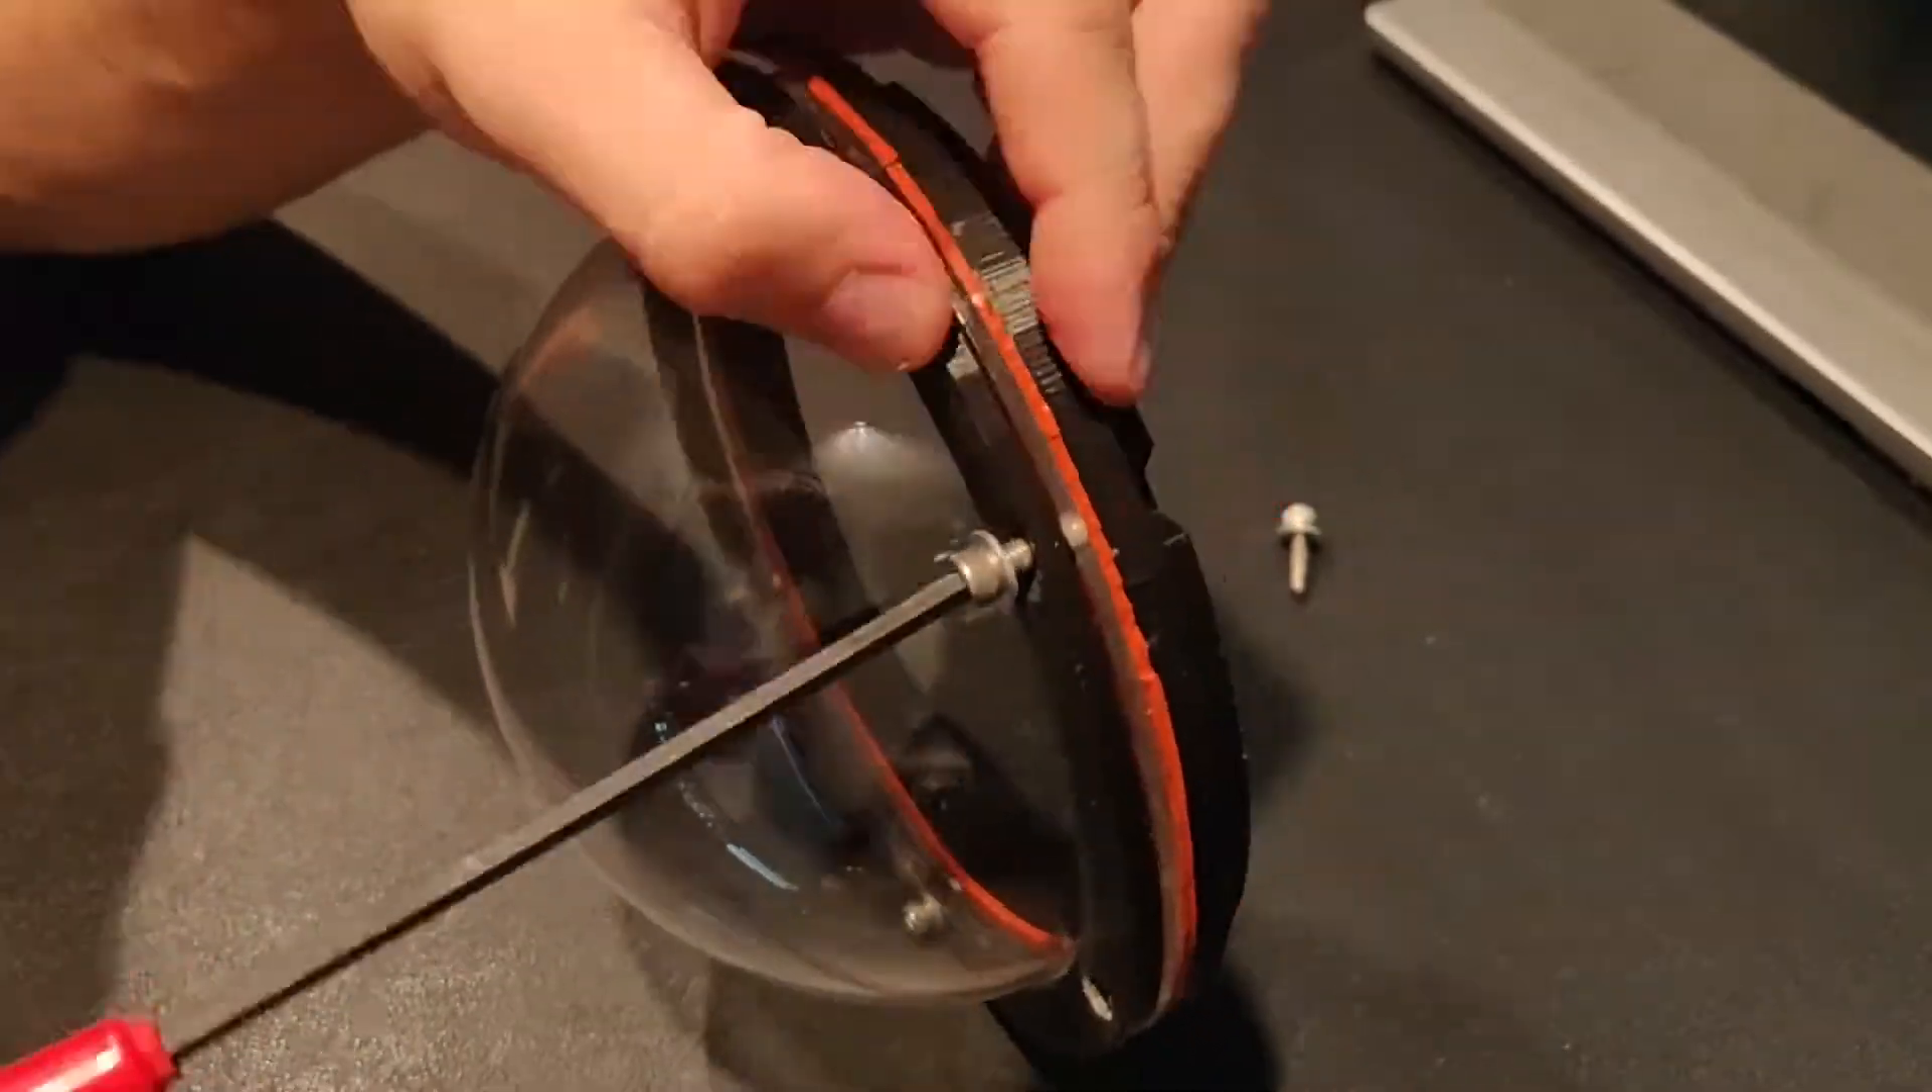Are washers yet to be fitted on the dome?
Yes.